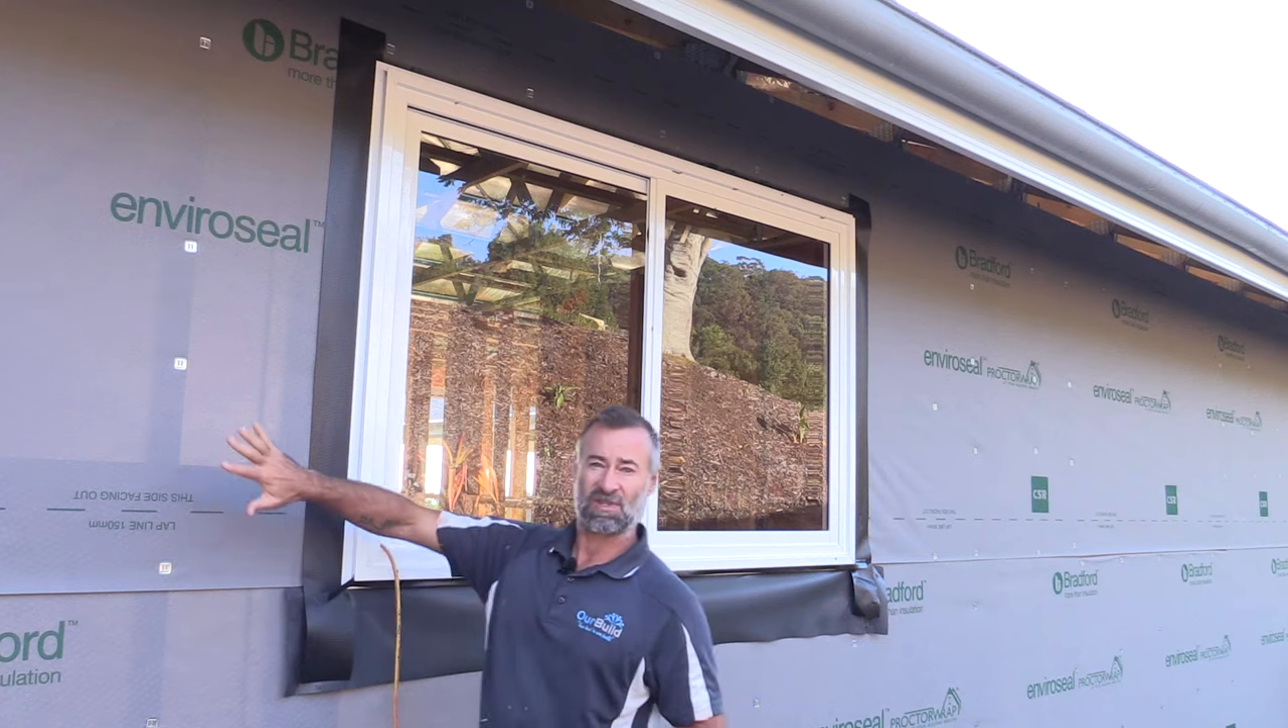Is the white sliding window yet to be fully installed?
No.